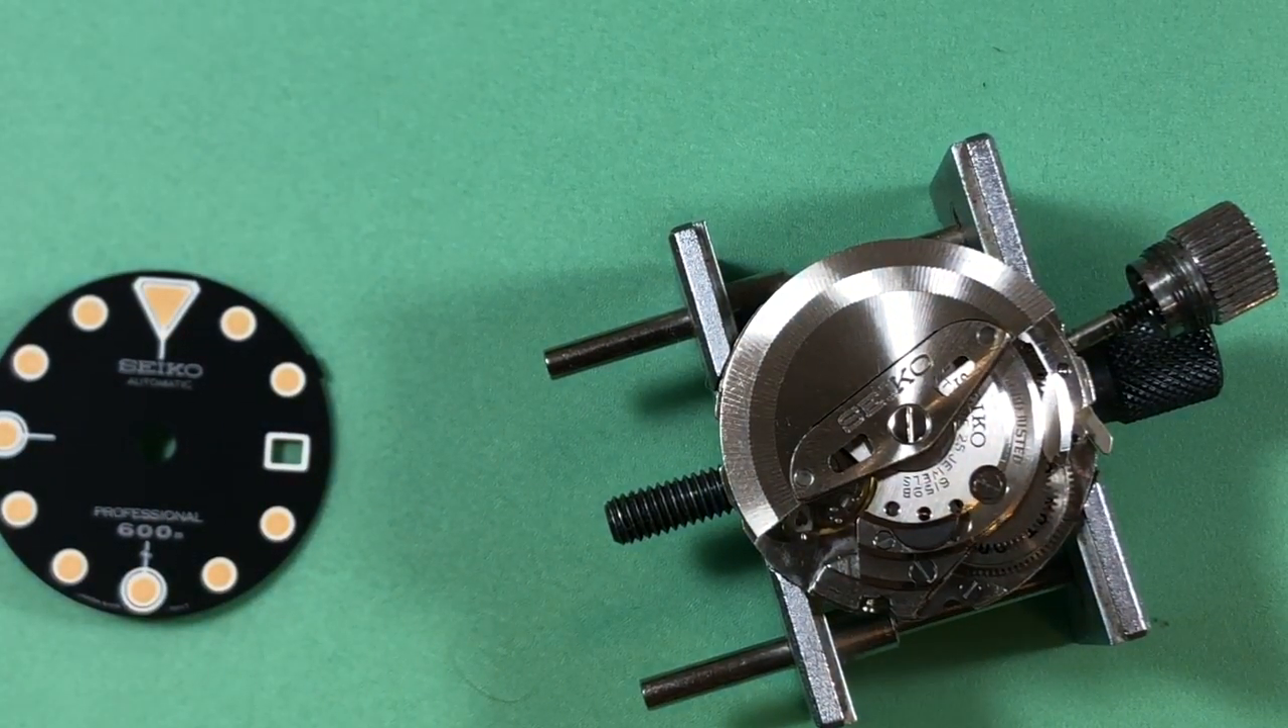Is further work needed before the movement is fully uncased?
No.